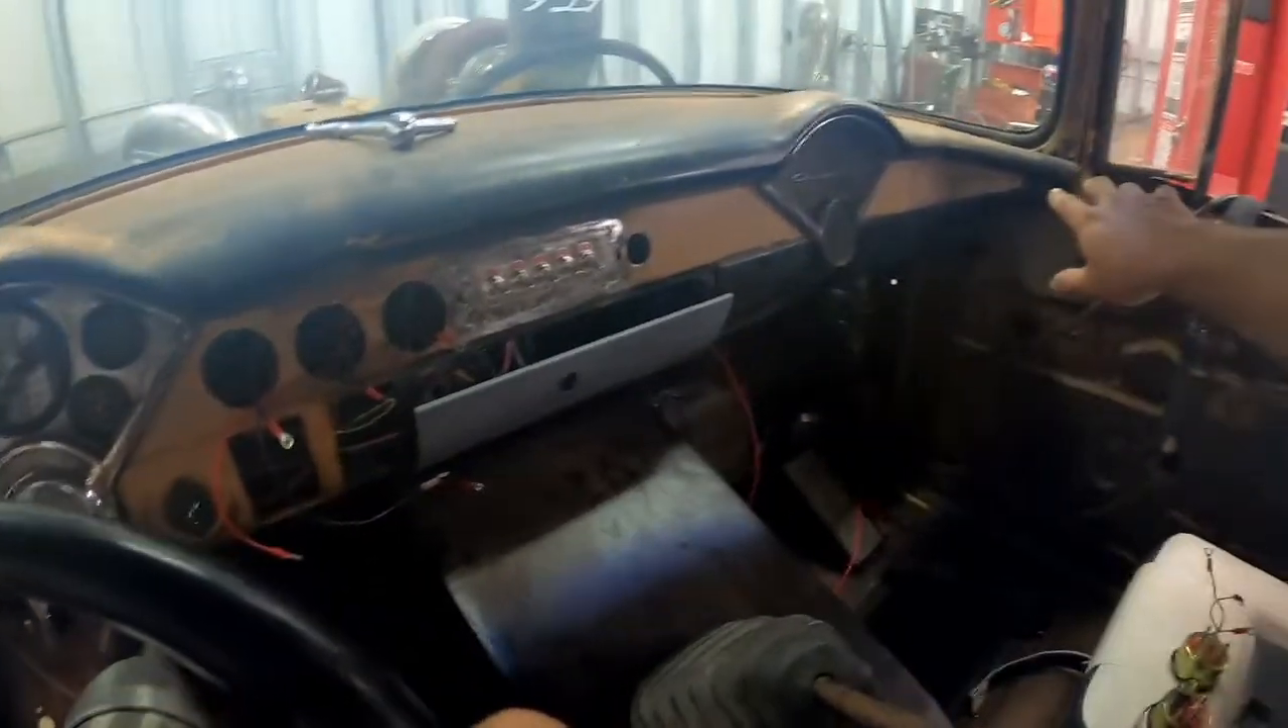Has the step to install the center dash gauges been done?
No.